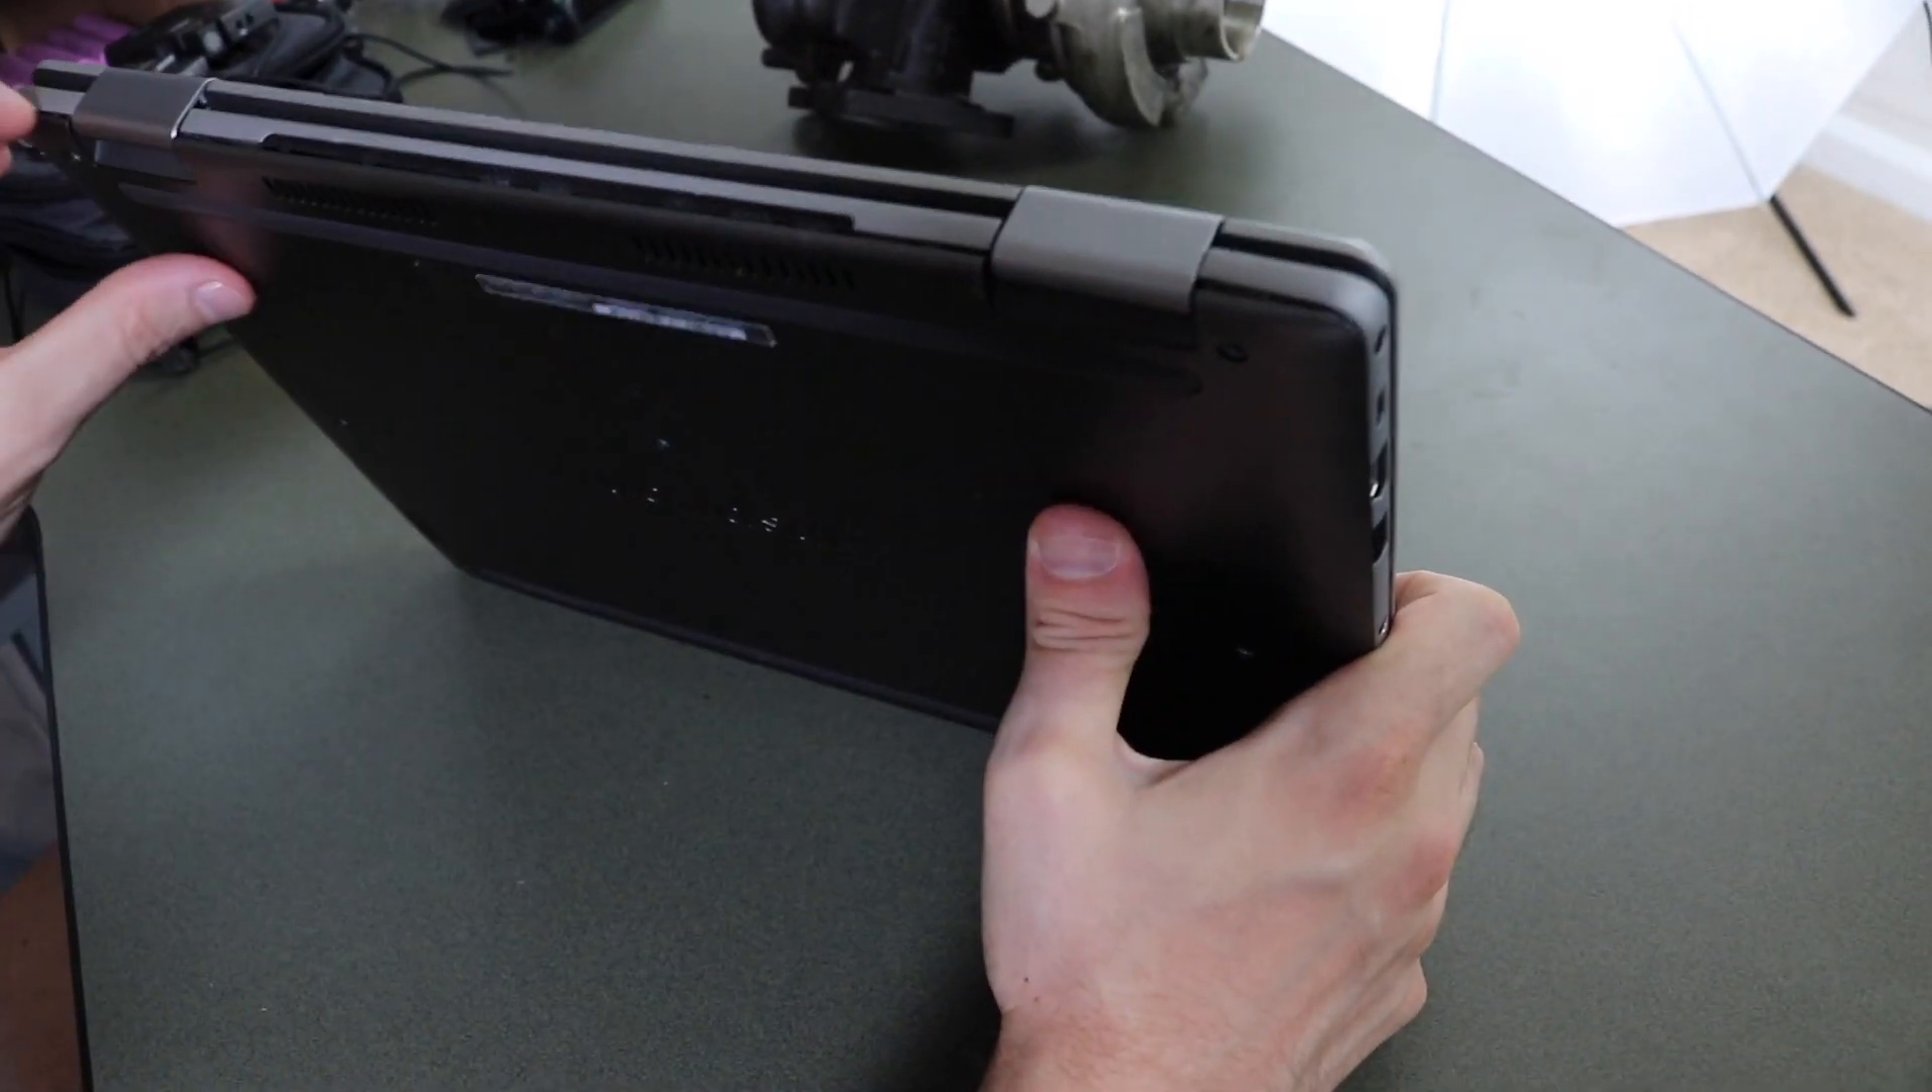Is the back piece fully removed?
No.